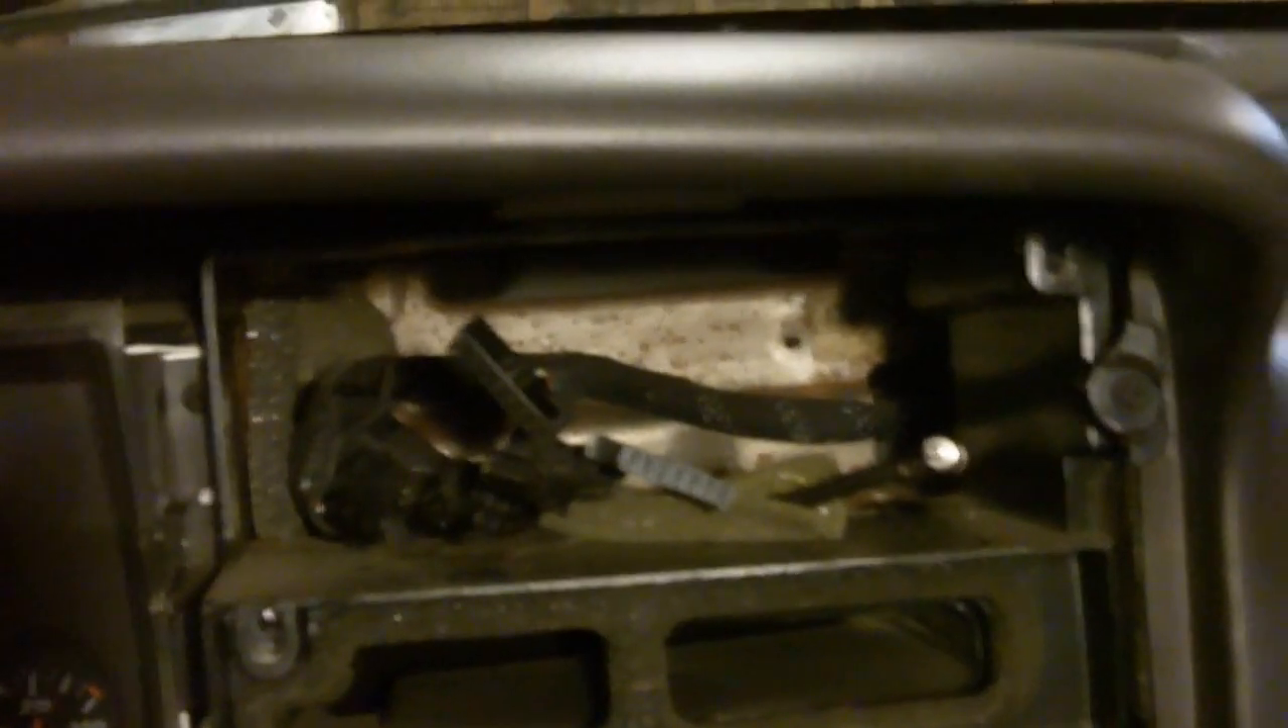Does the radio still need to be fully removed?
No.